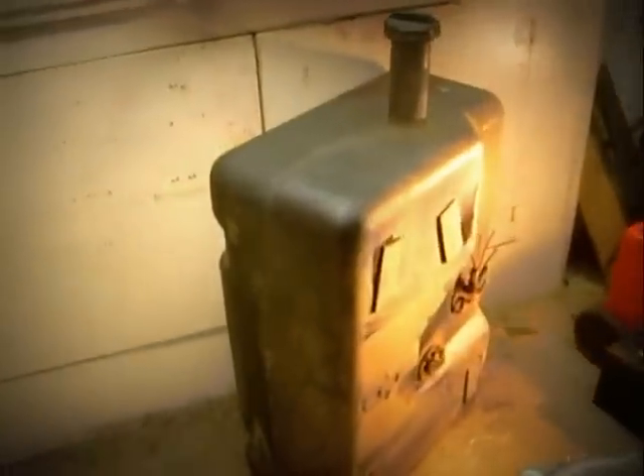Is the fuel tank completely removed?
Yes.